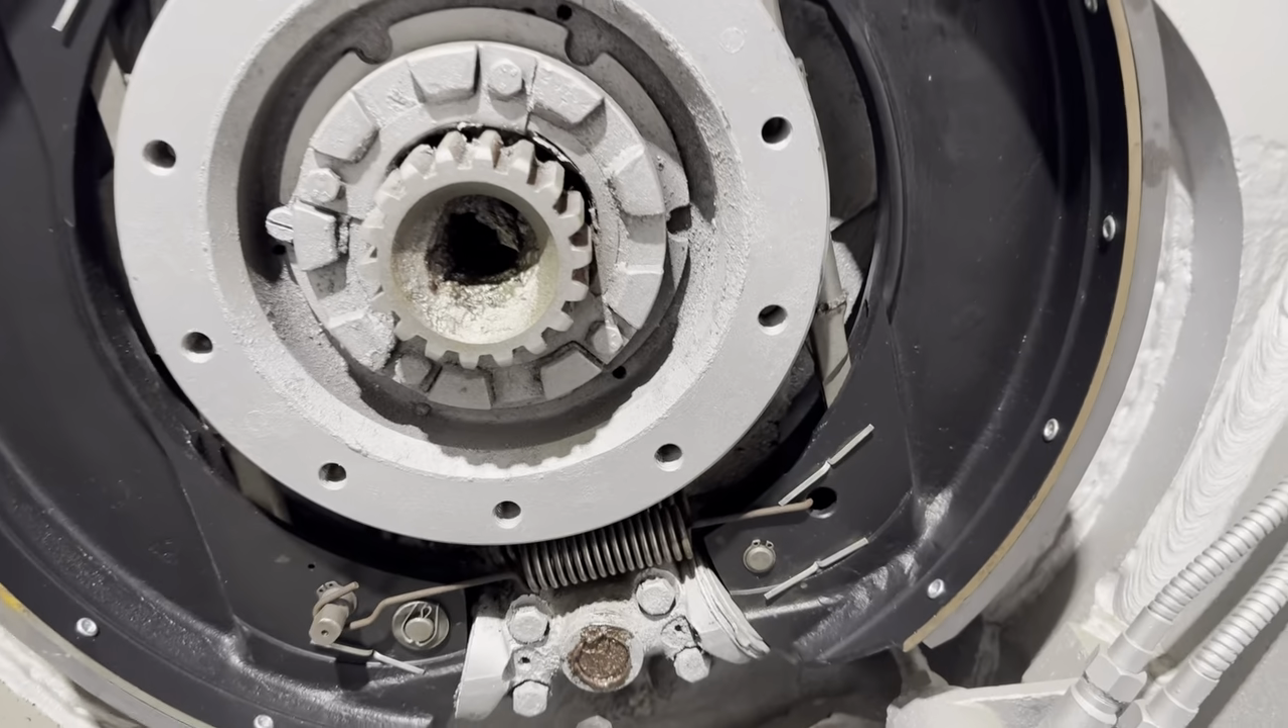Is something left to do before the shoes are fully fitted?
No.